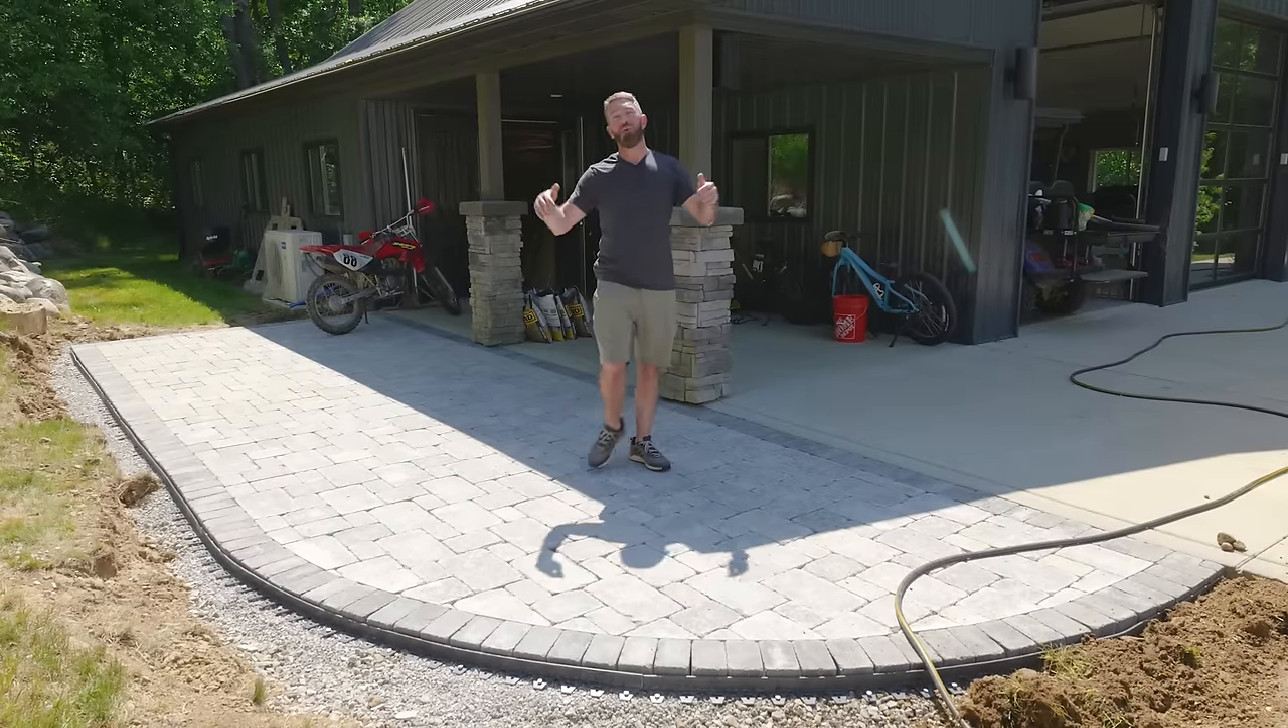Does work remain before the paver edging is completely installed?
No.